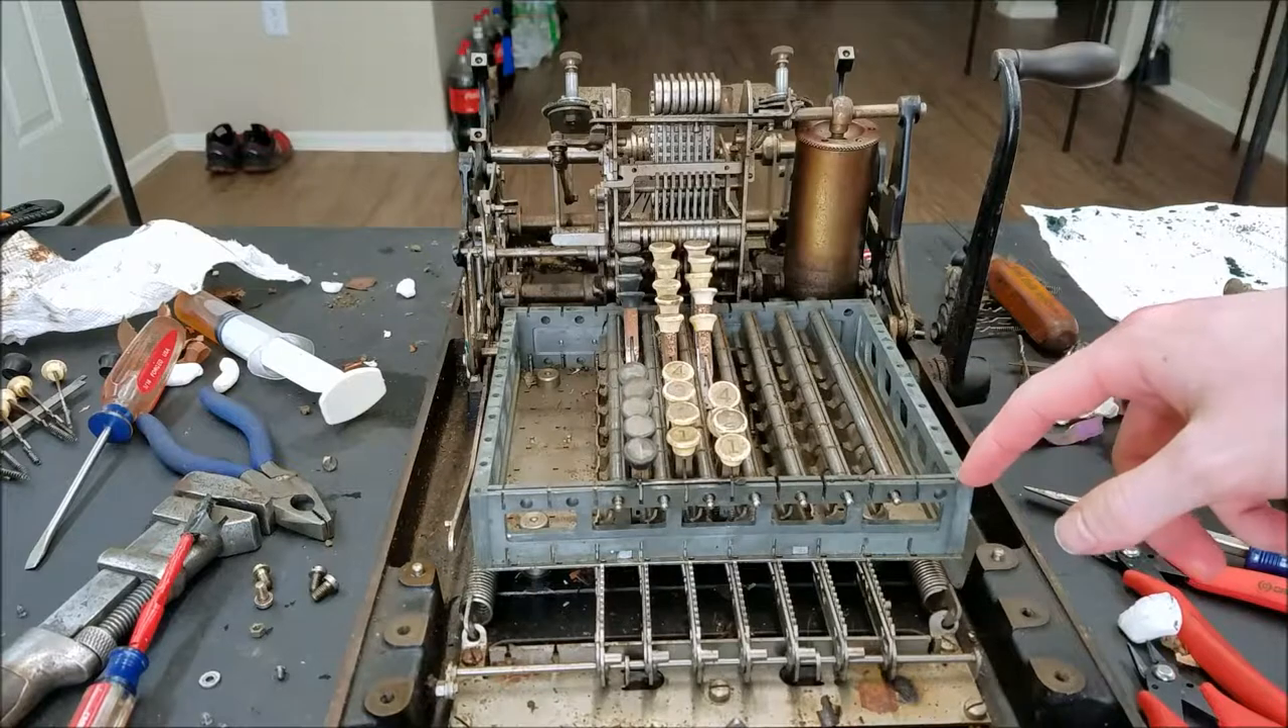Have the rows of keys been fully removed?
No.